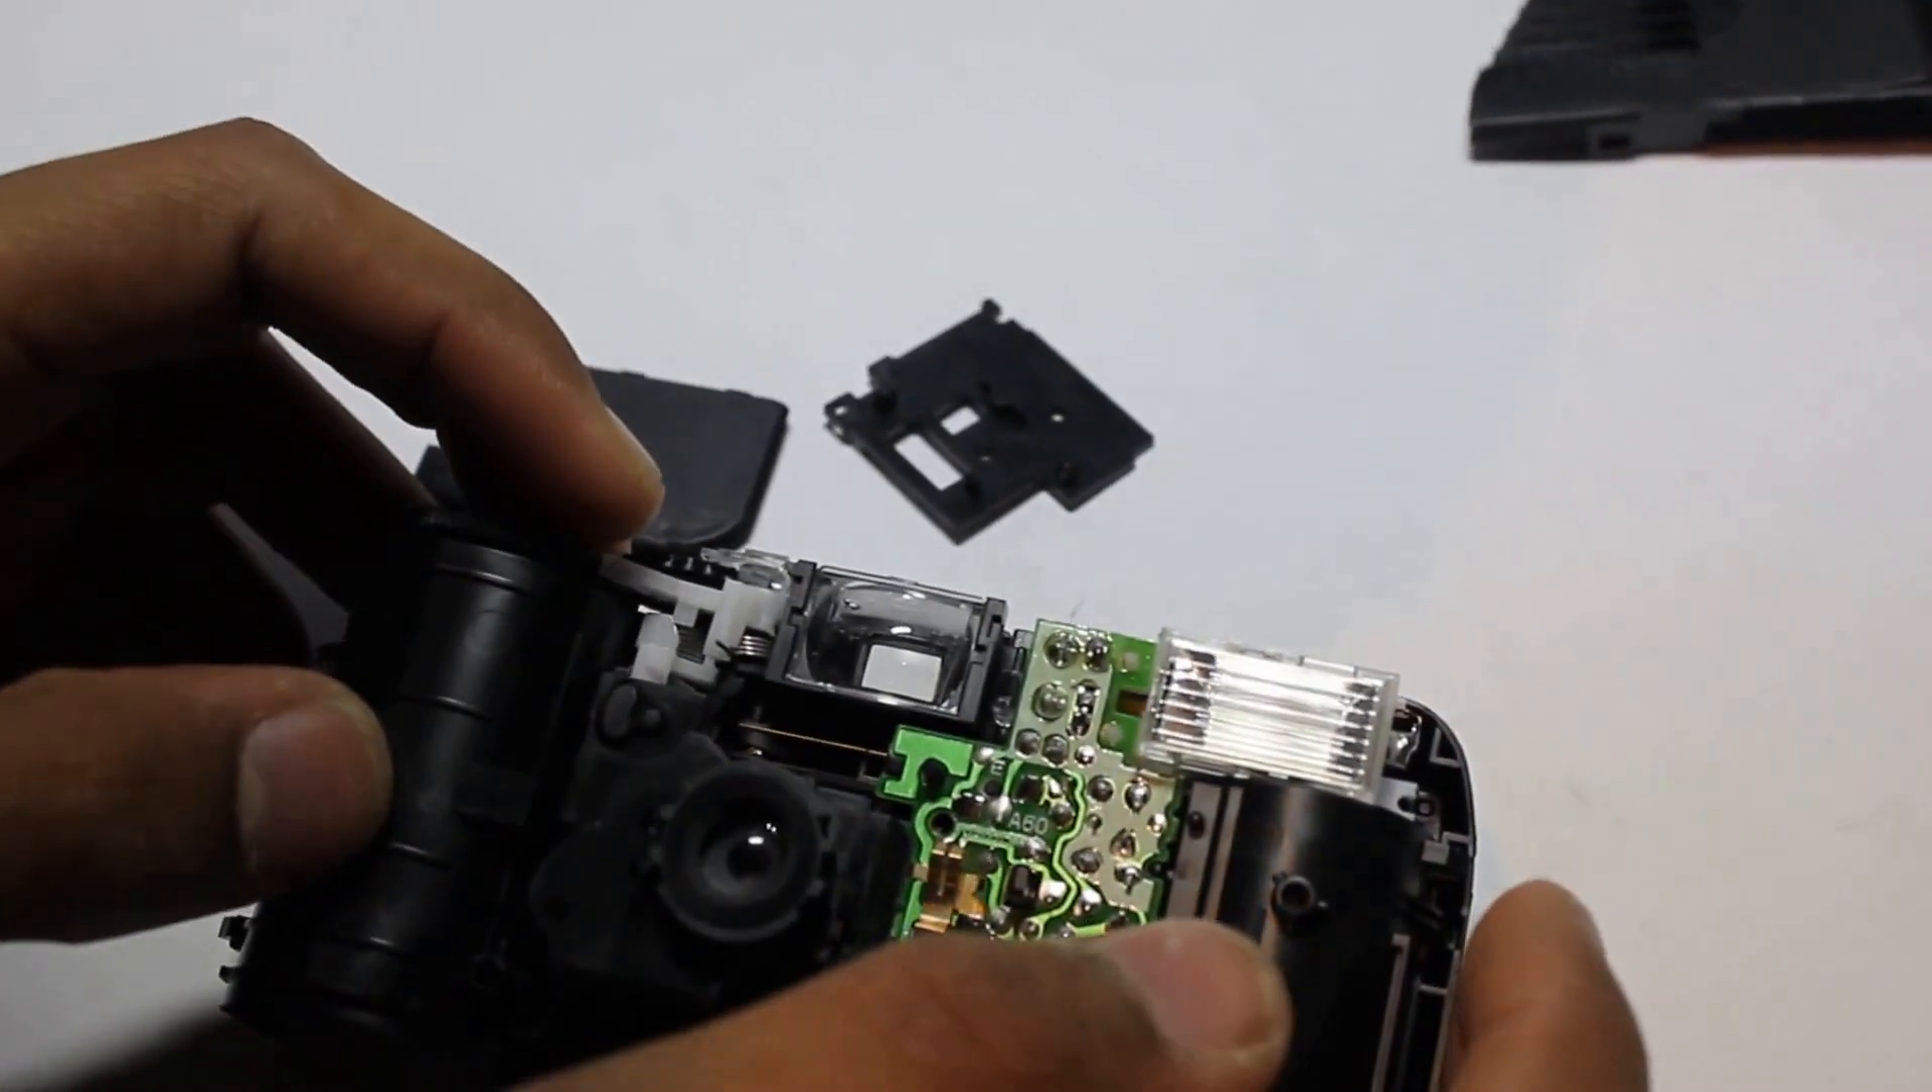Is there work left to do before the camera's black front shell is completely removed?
No.